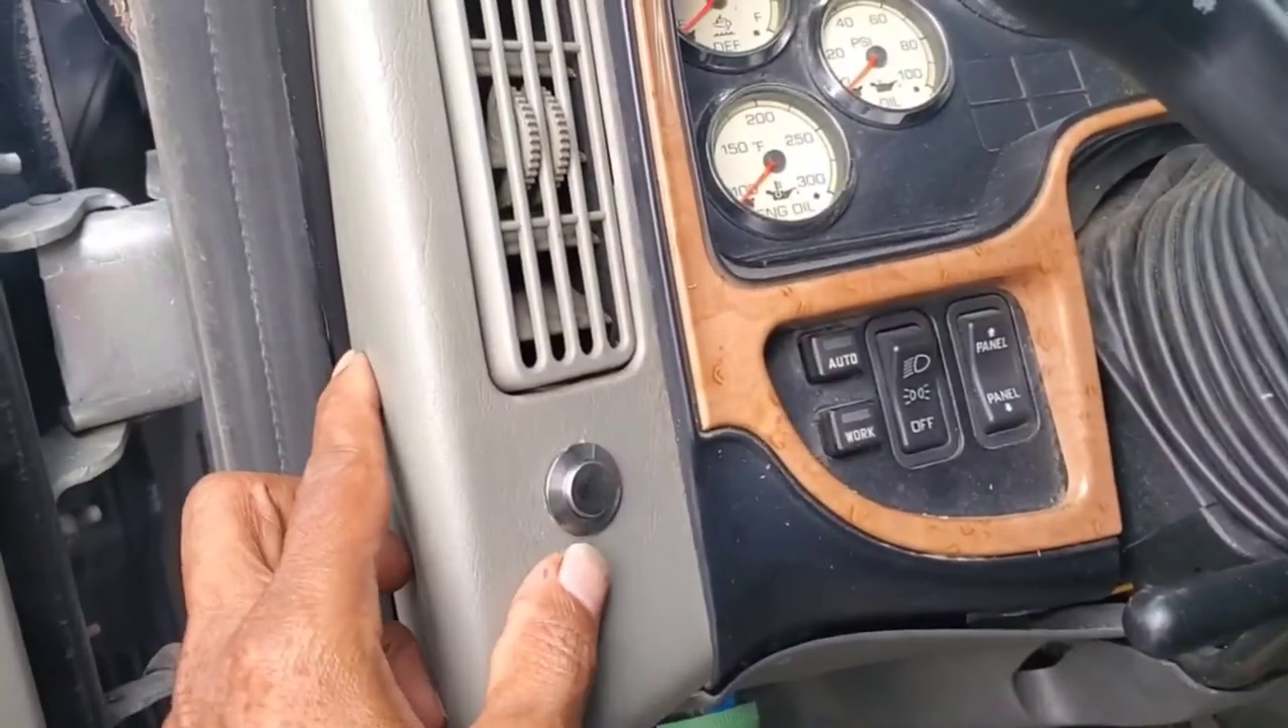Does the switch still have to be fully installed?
No.